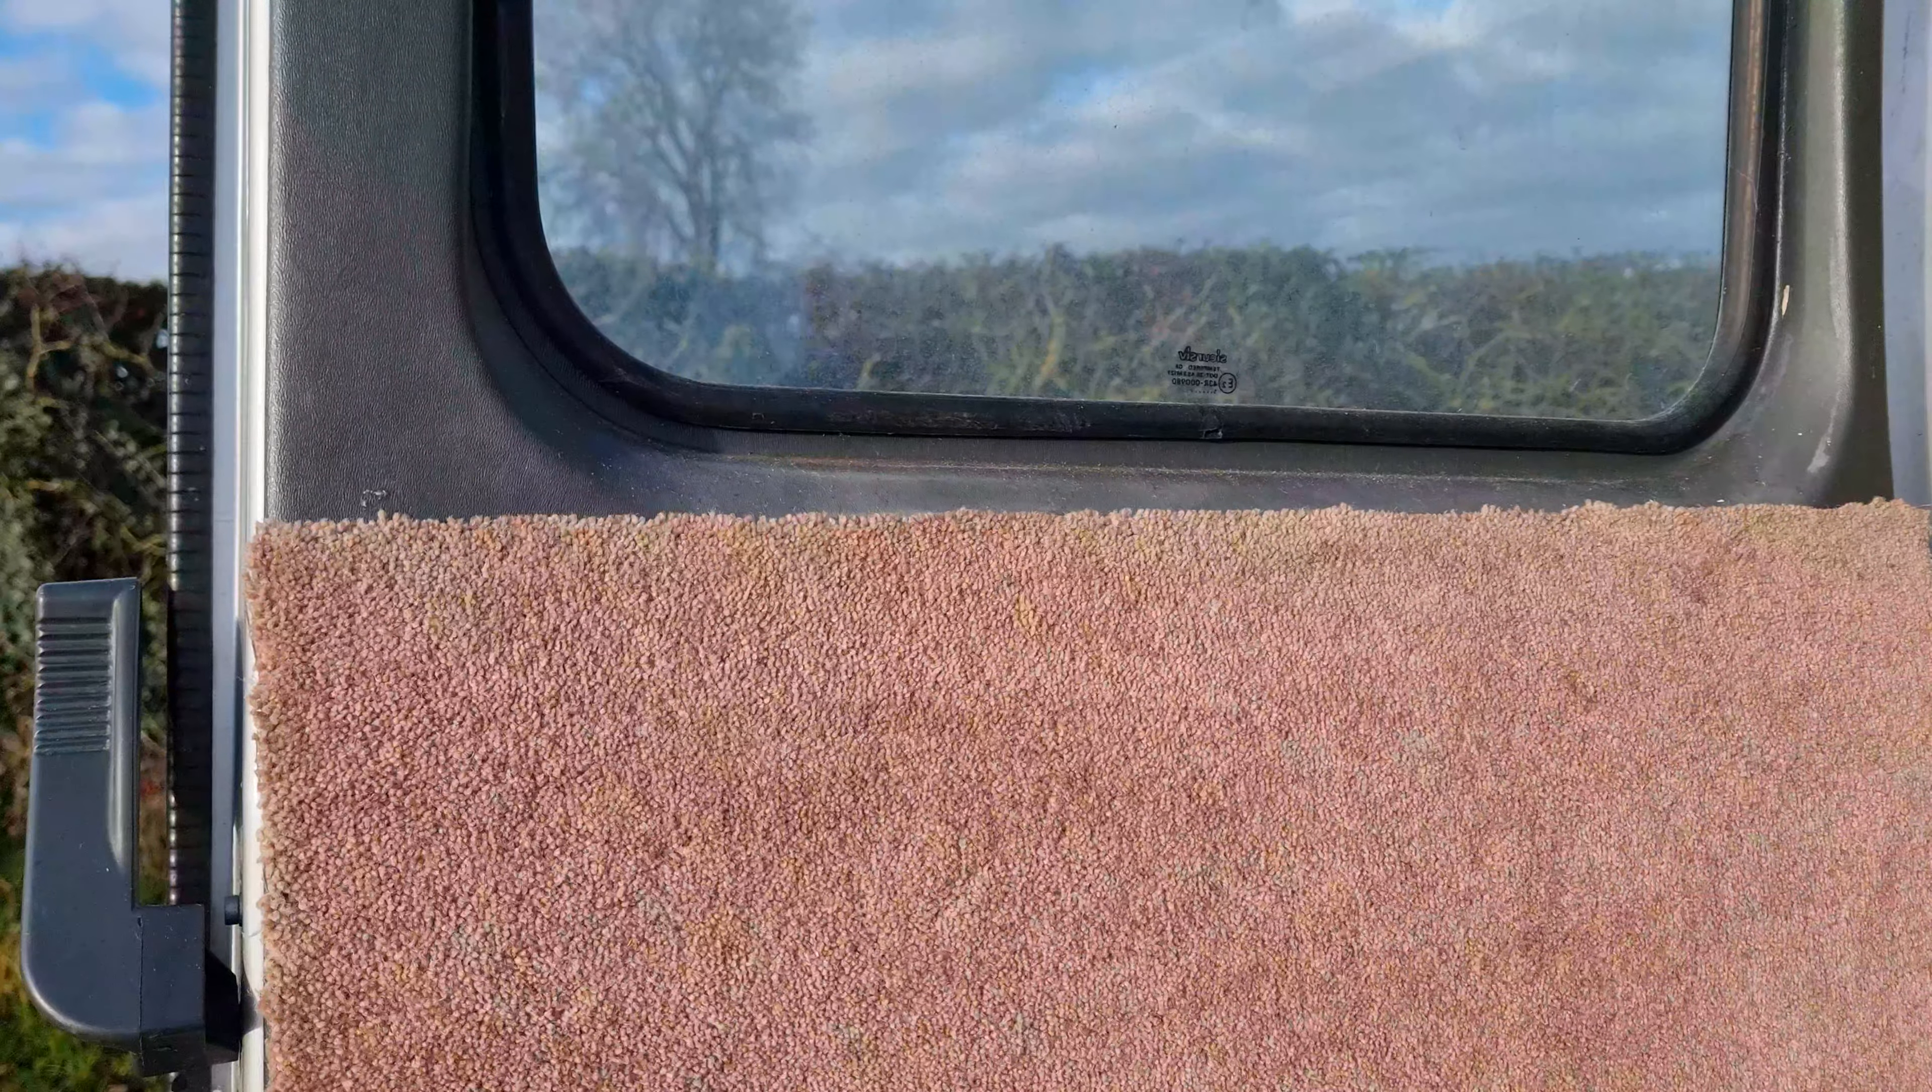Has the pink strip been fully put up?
Yes.